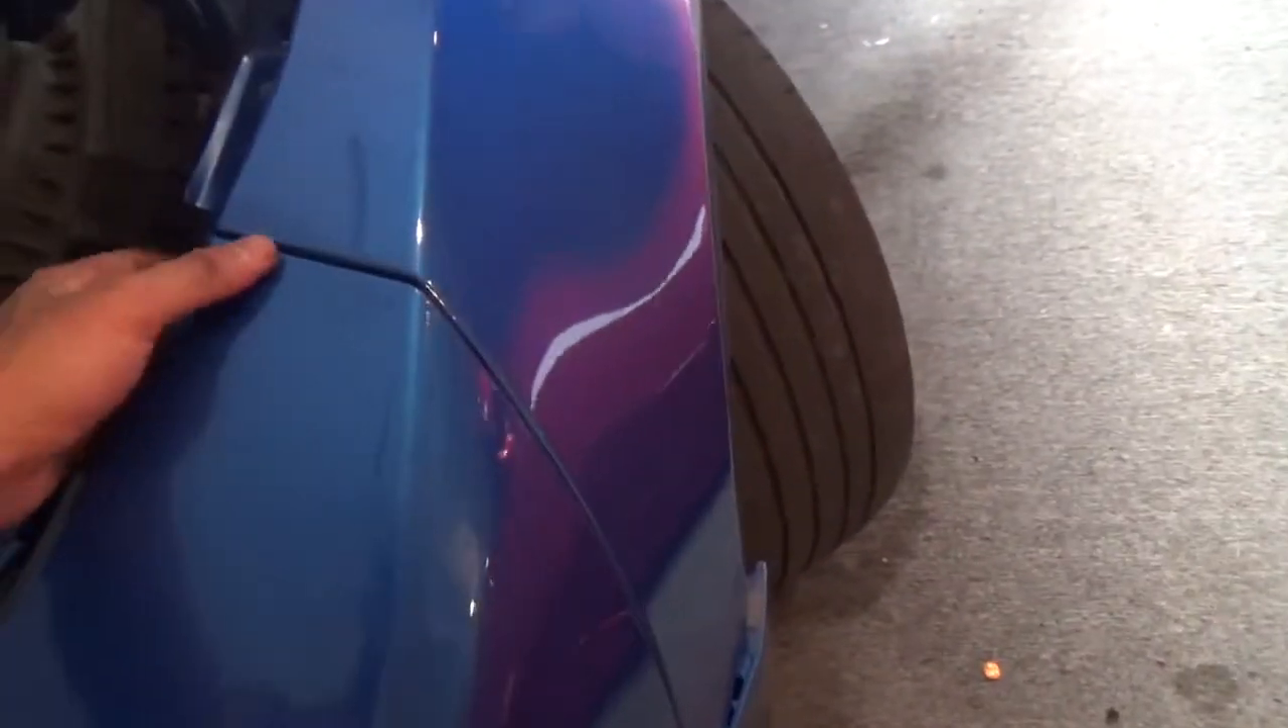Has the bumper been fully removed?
No.